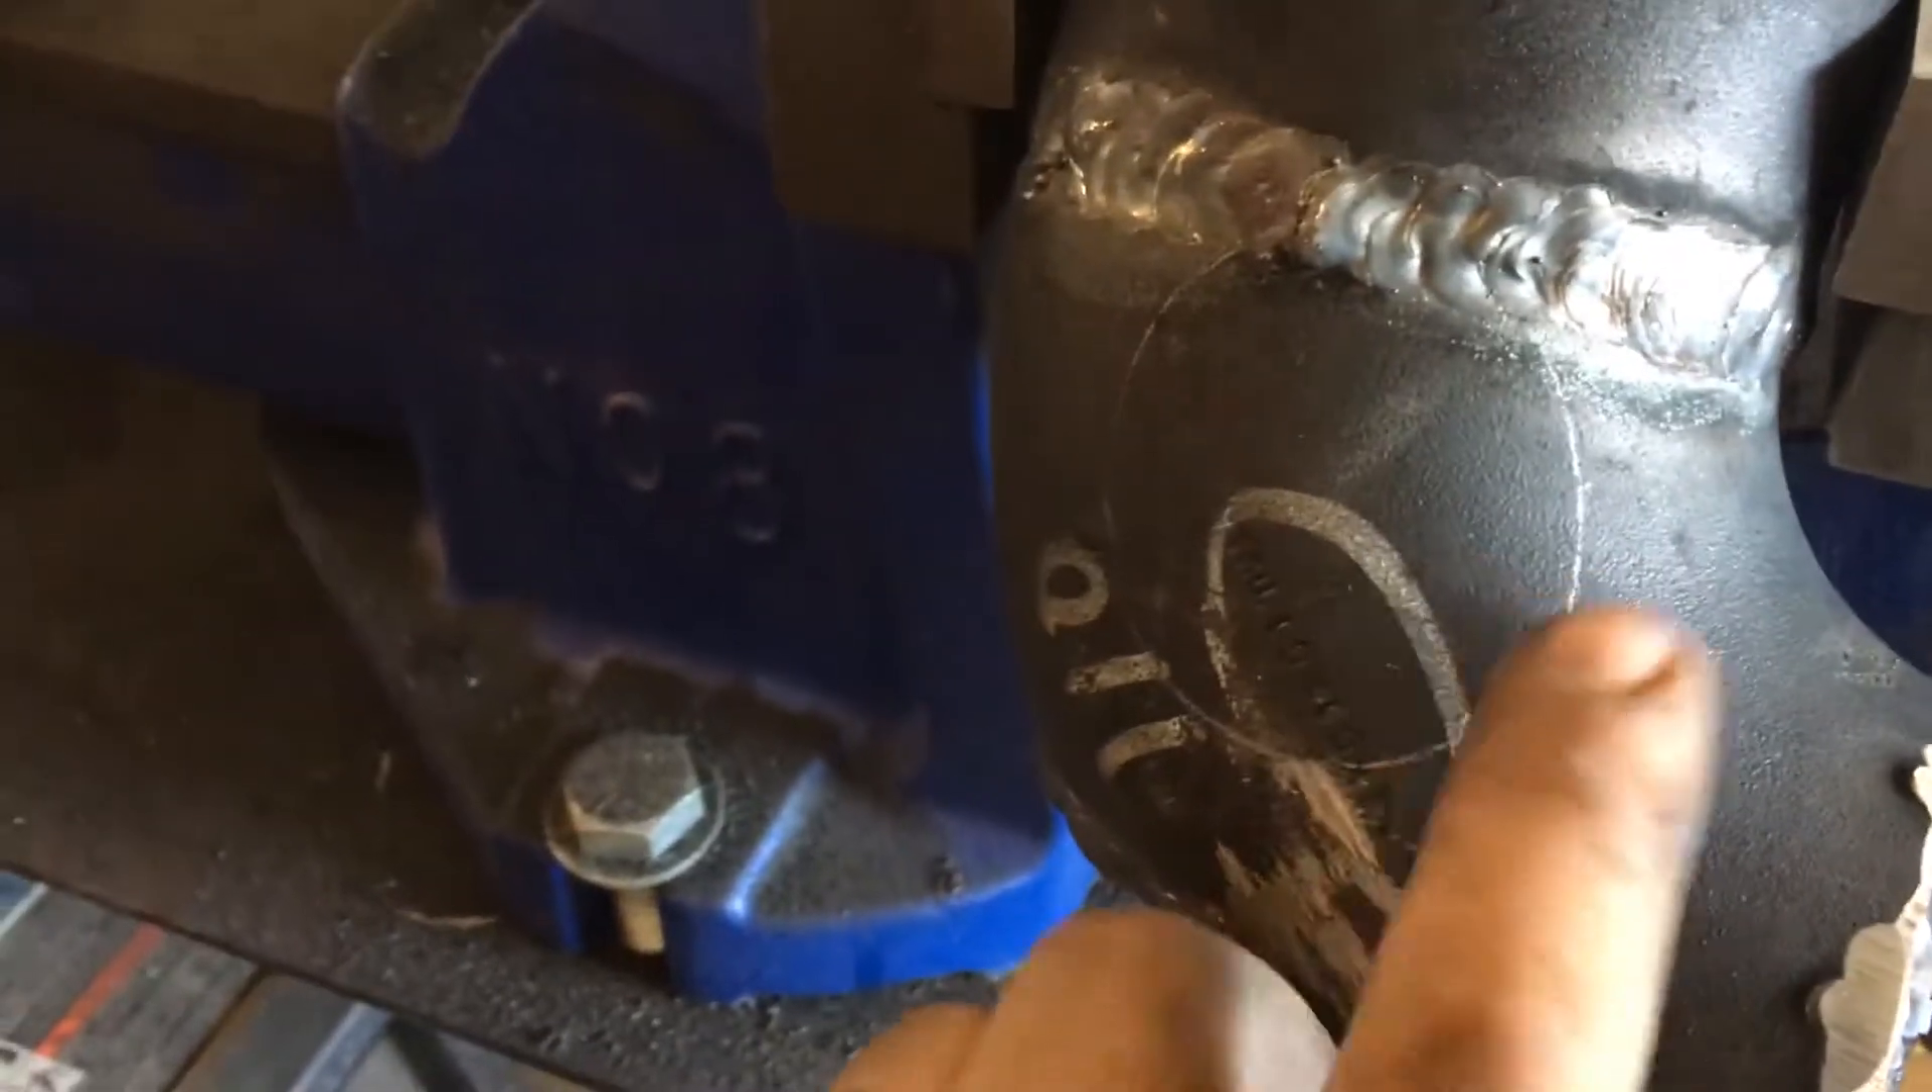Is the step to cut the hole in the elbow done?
No.